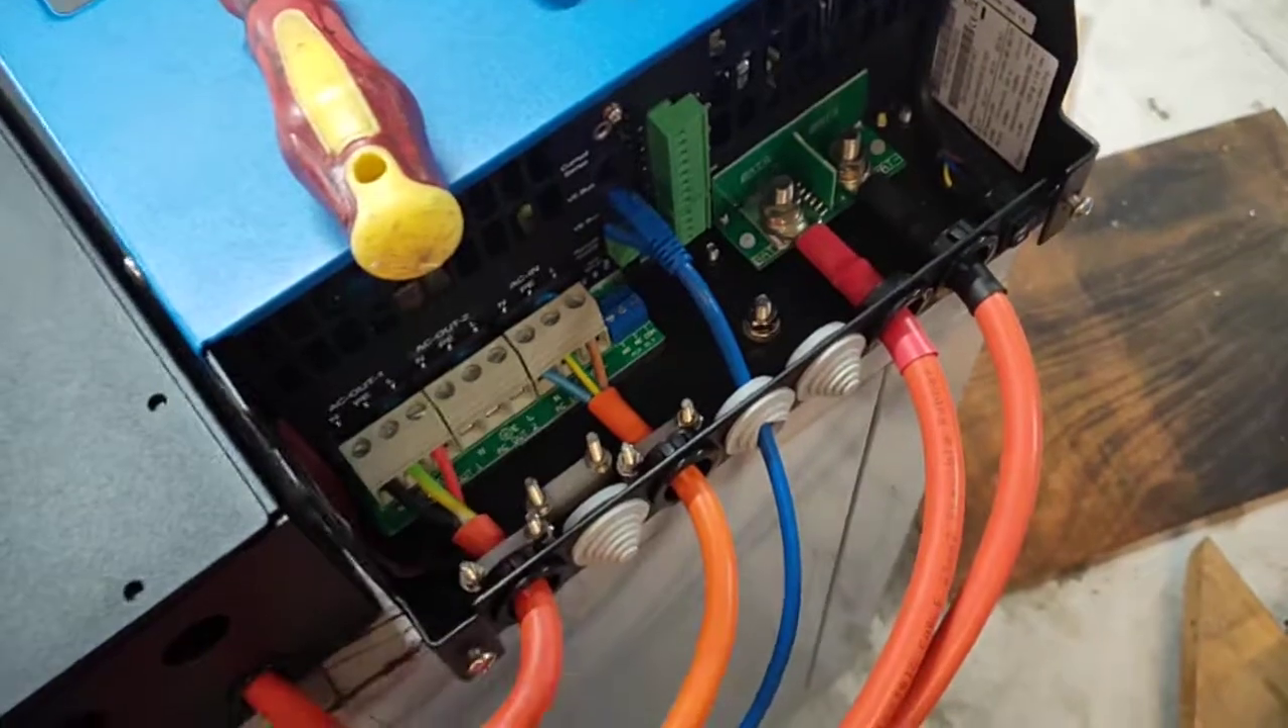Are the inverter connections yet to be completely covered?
Yes.